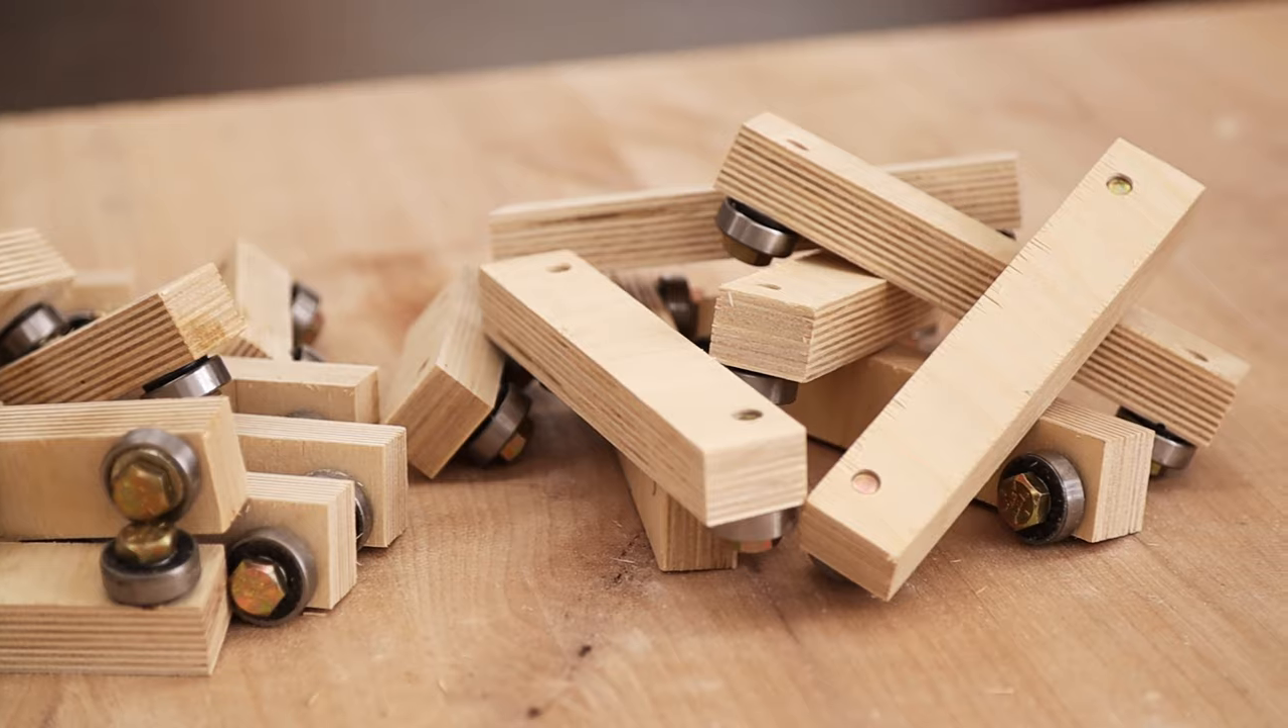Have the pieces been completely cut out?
Yes.